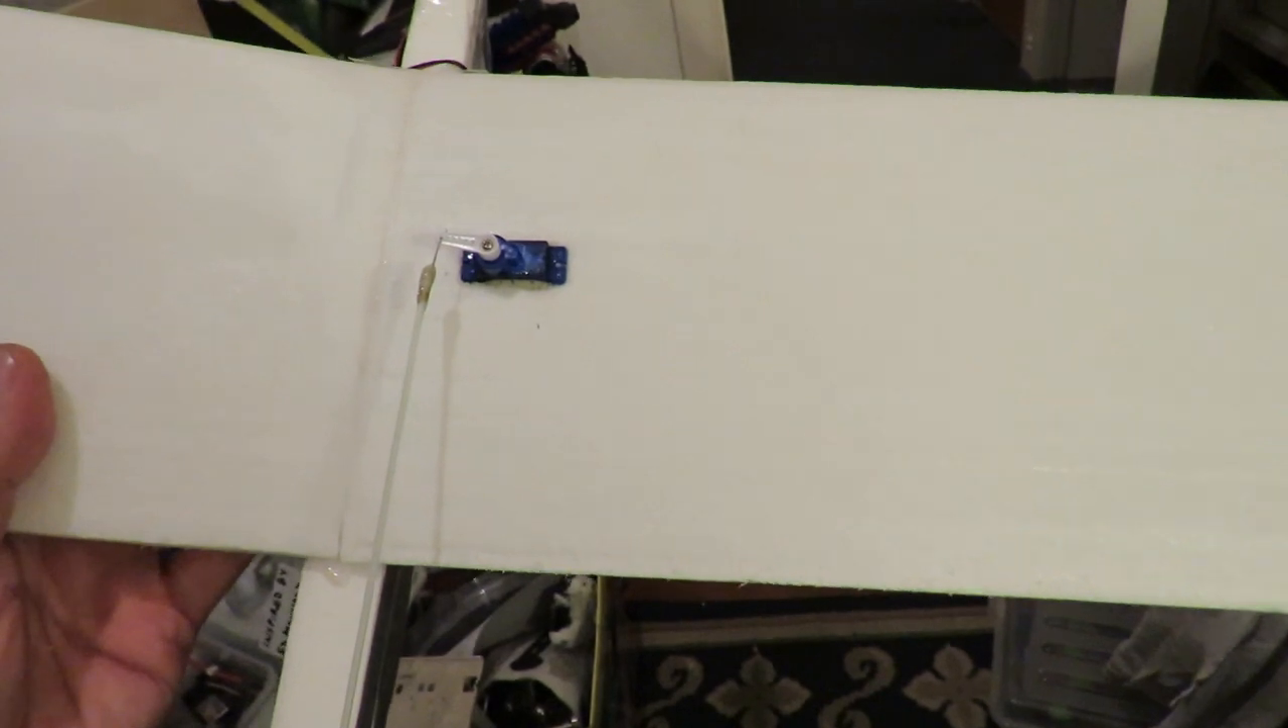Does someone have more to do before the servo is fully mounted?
No.